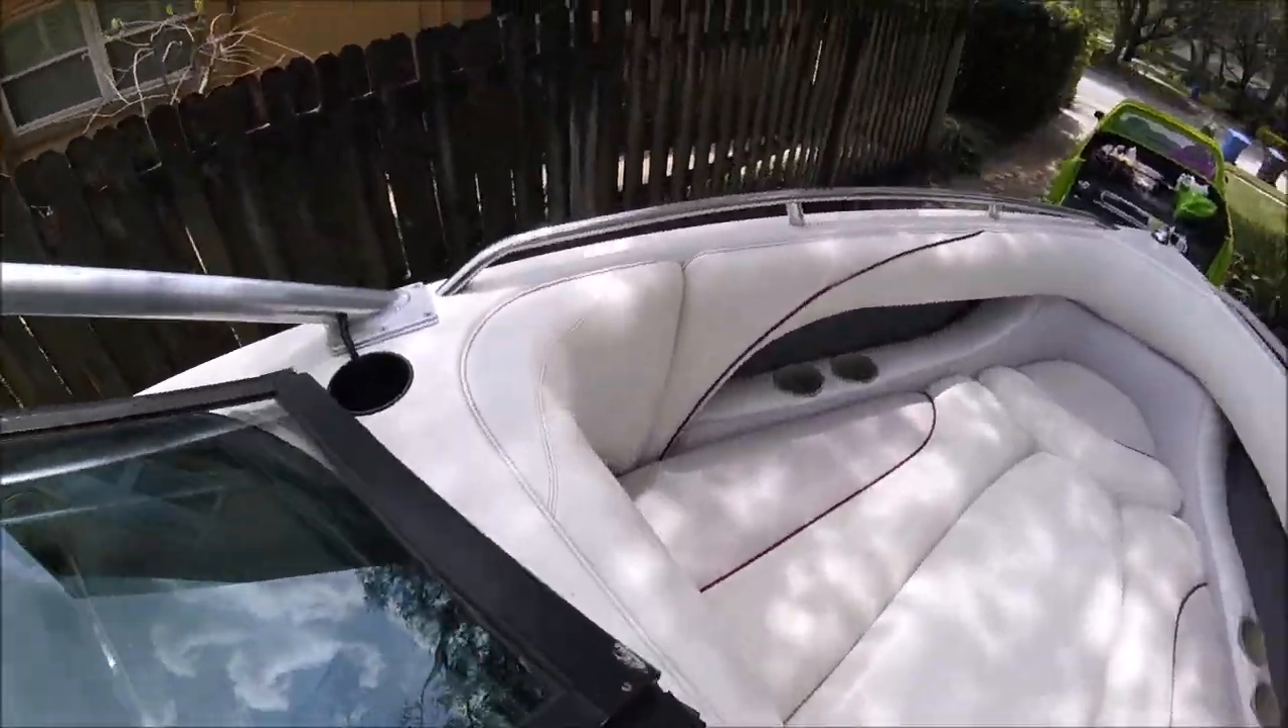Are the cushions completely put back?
Yes.